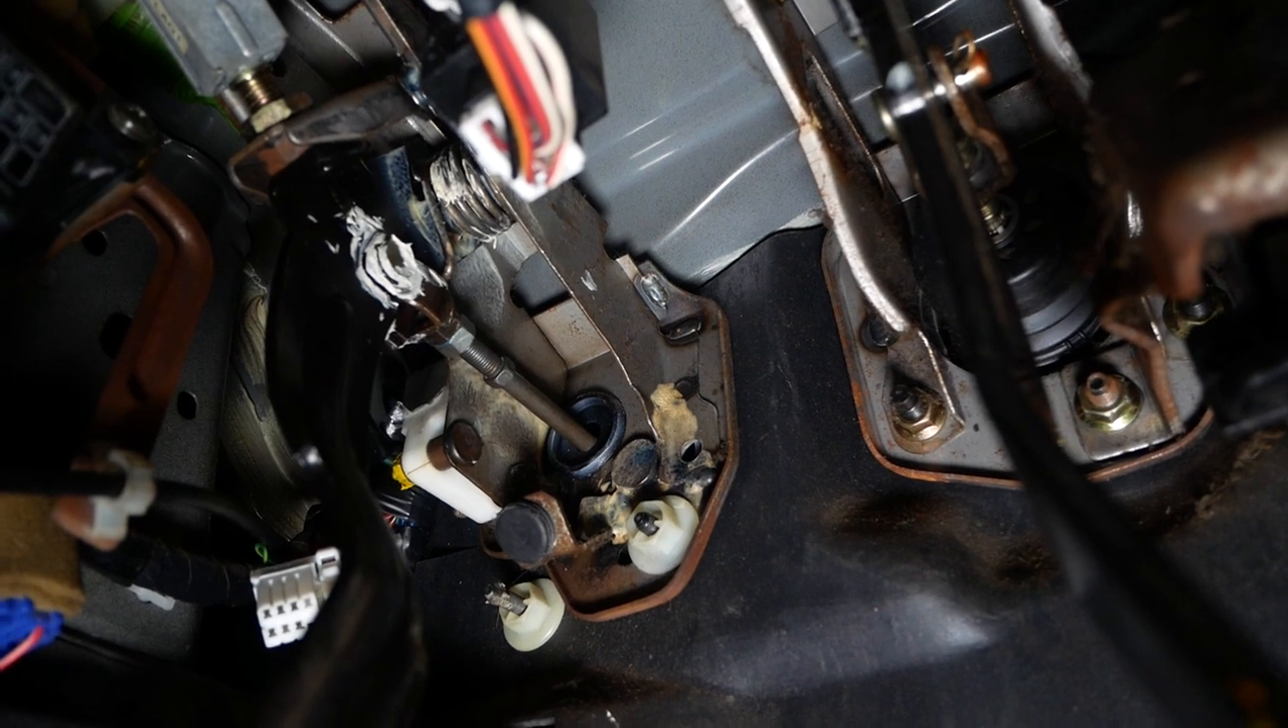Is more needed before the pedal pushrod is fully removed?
Yes.